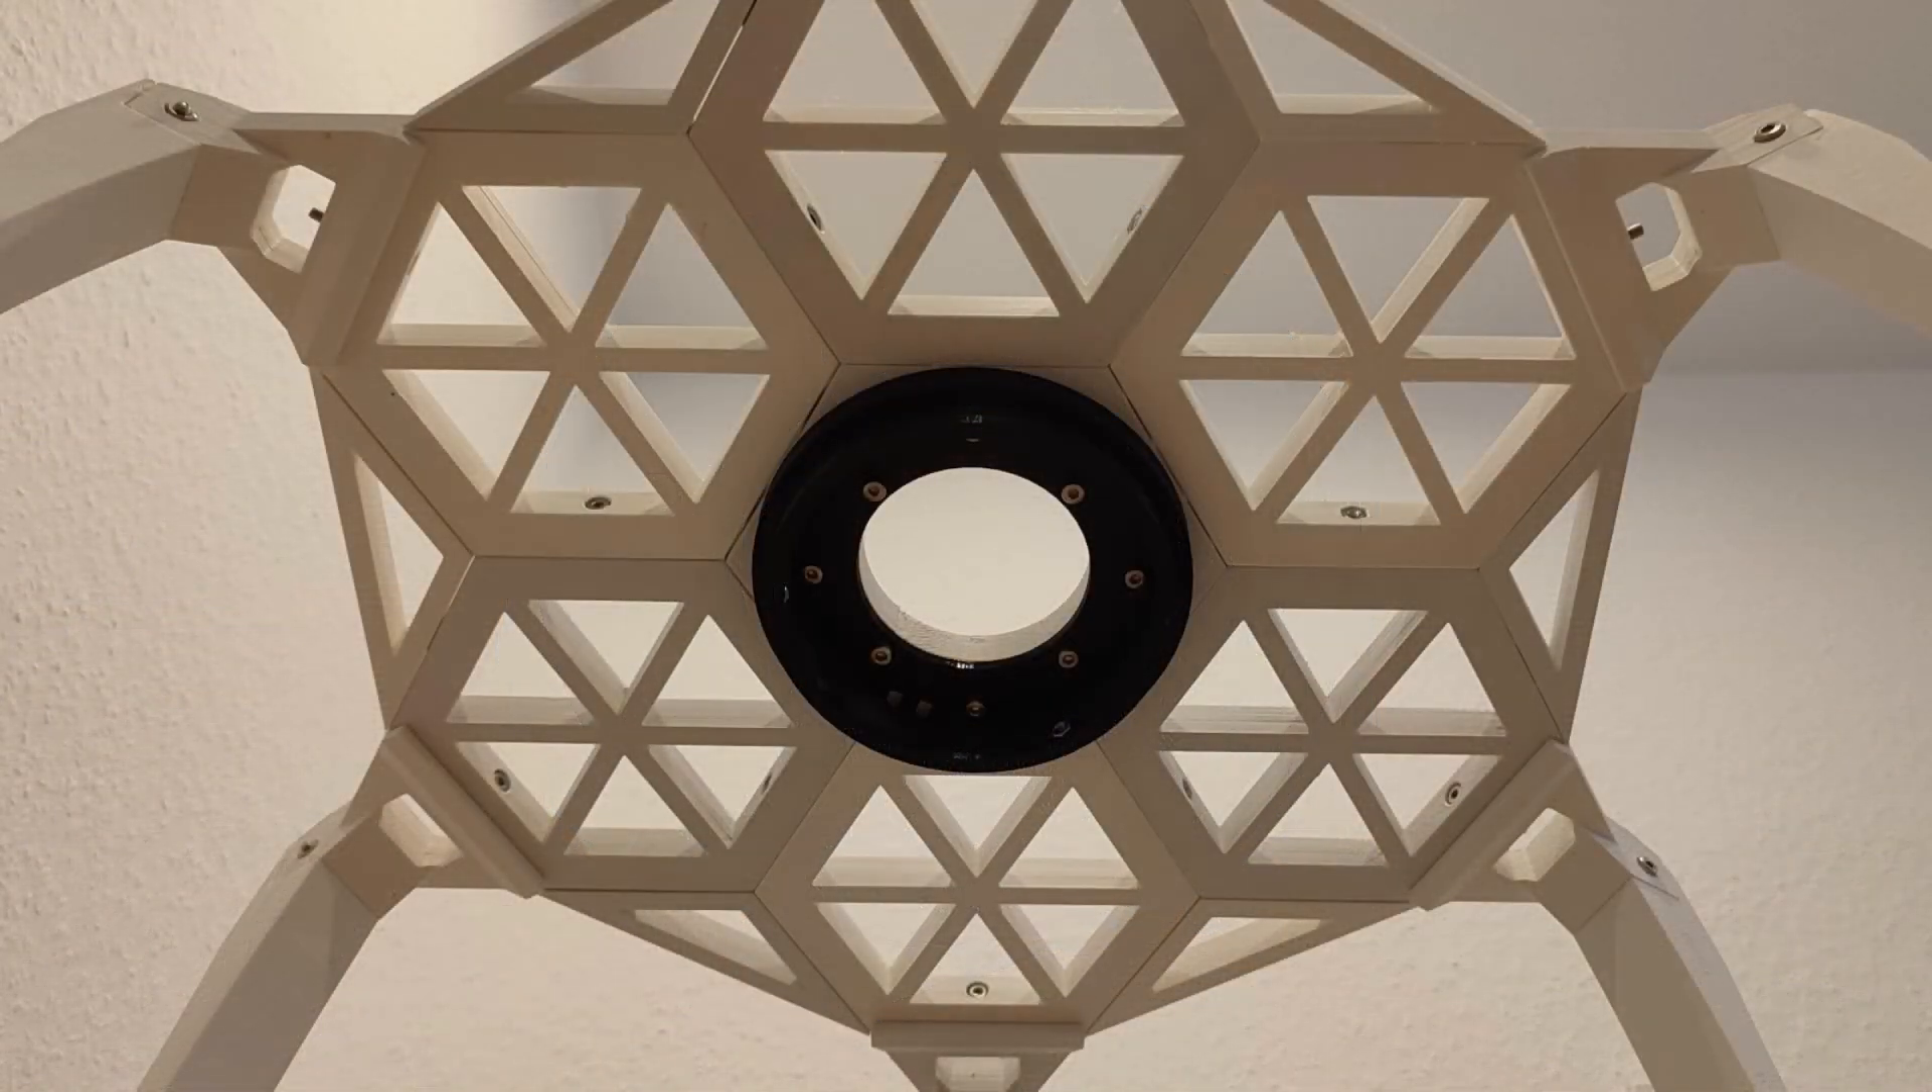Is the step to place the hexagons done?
Yes.